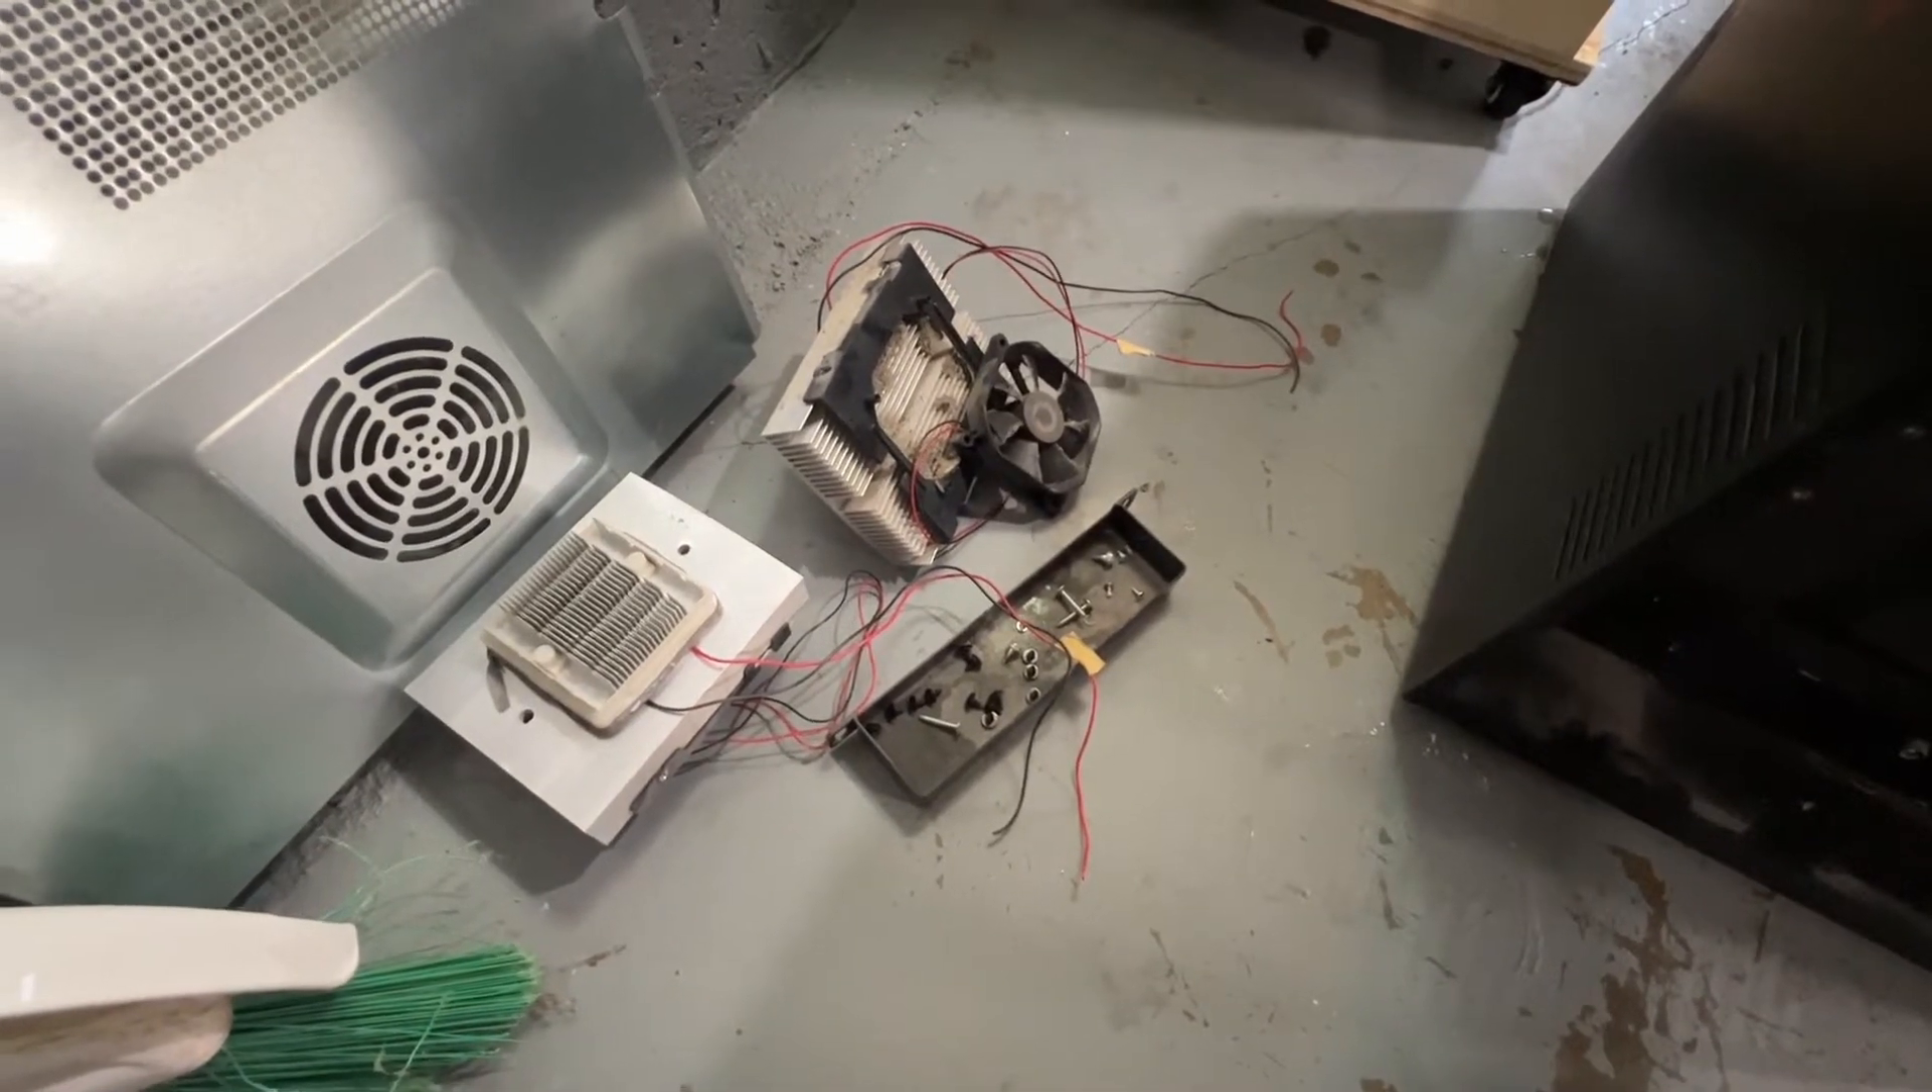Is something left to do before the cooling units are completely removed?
No.